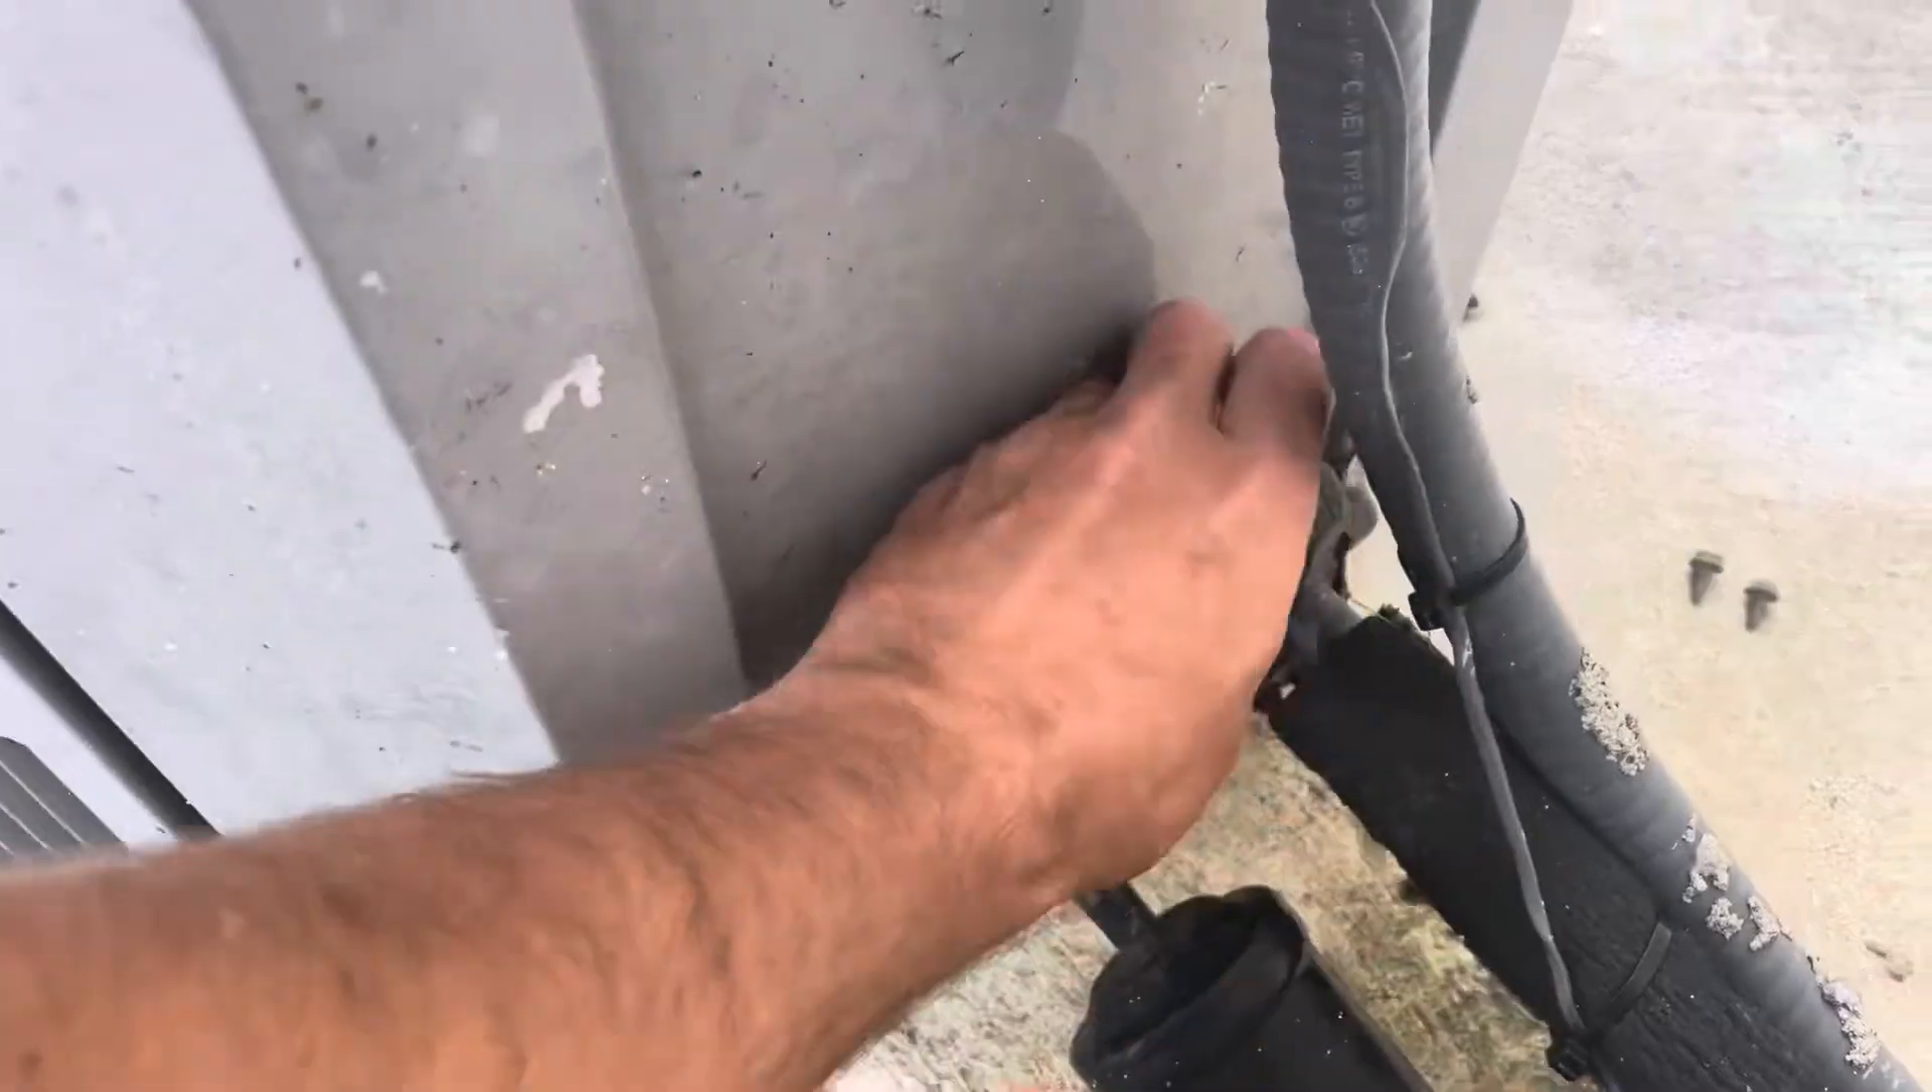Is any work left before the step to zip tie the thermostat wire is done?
No.